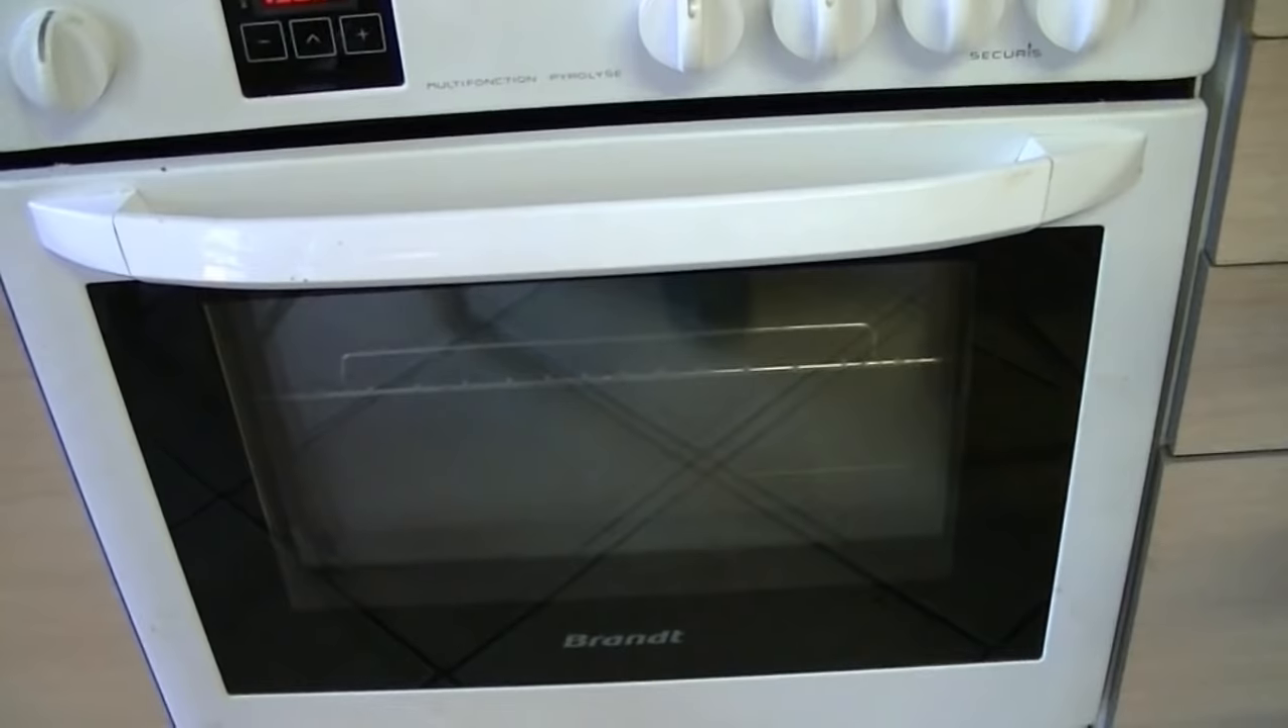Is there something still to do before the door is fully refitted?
No.